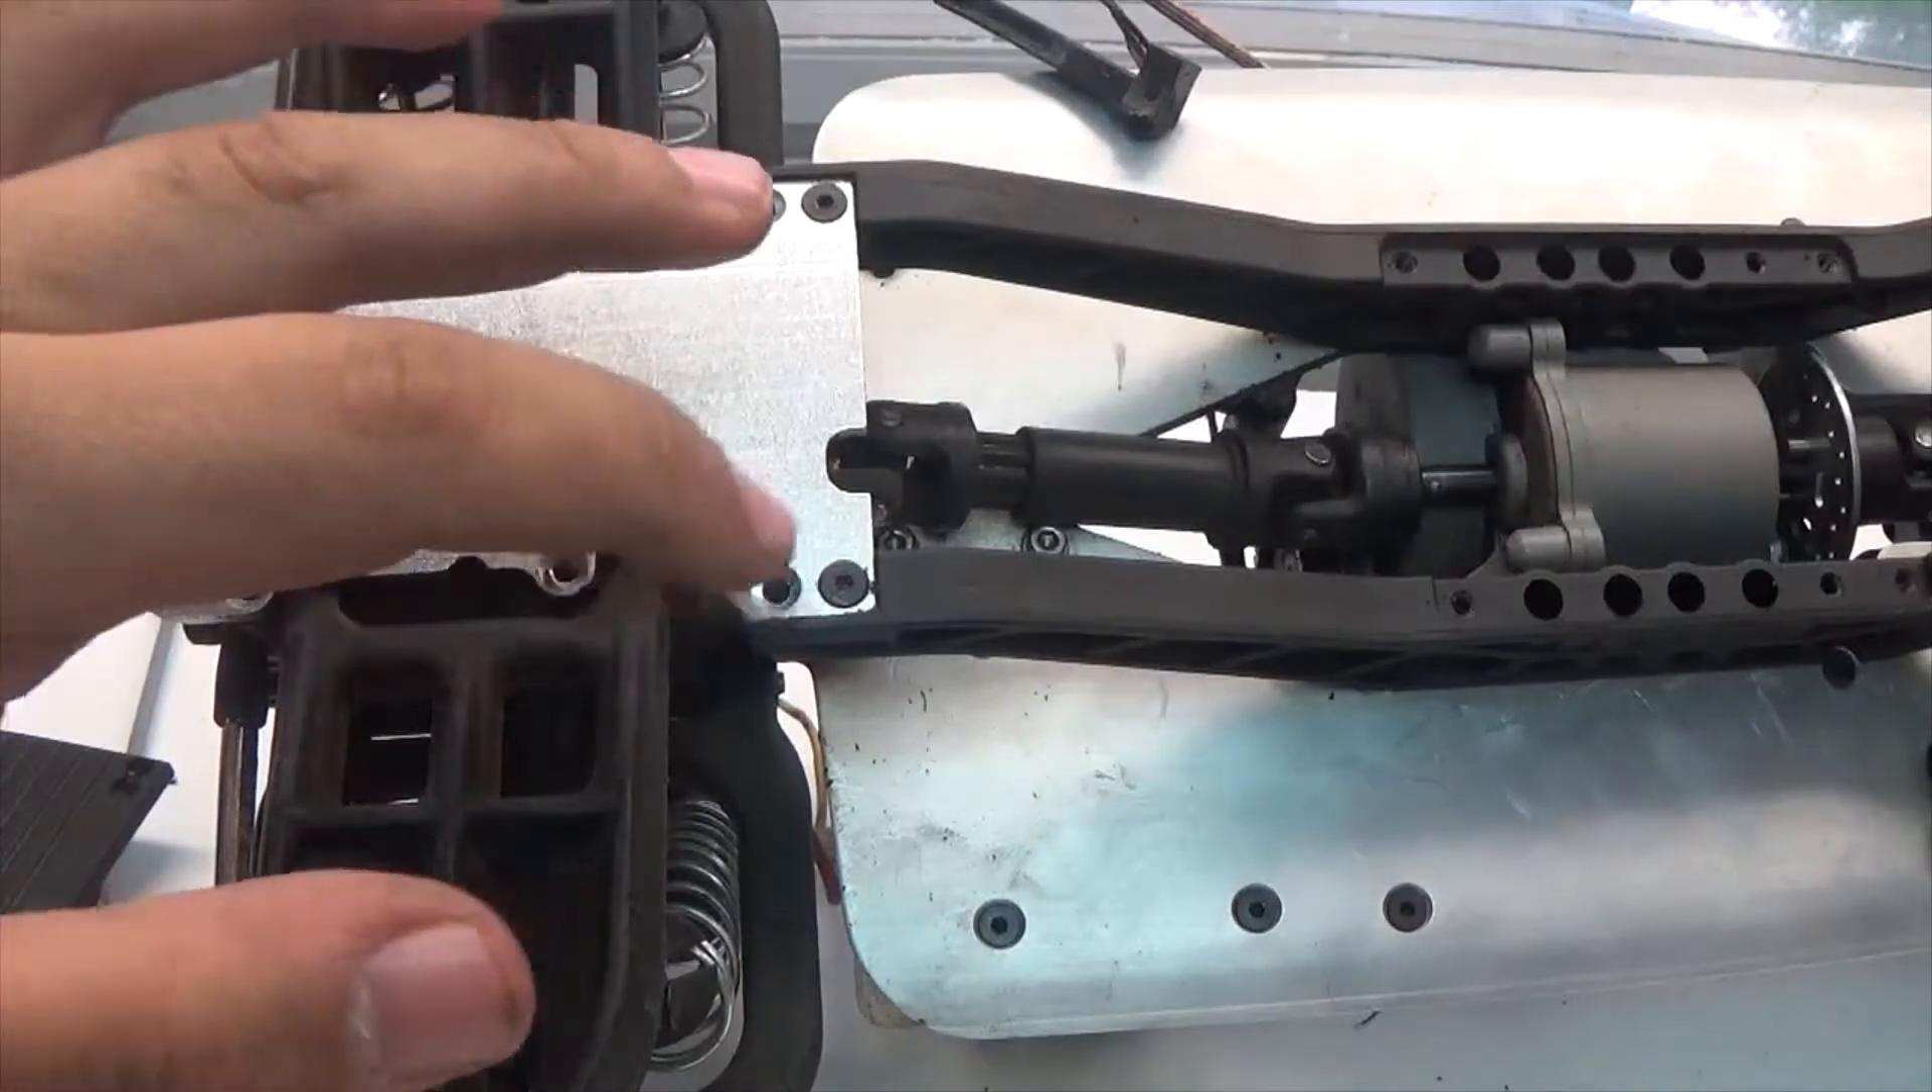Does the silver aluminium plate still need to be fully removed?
Yes.